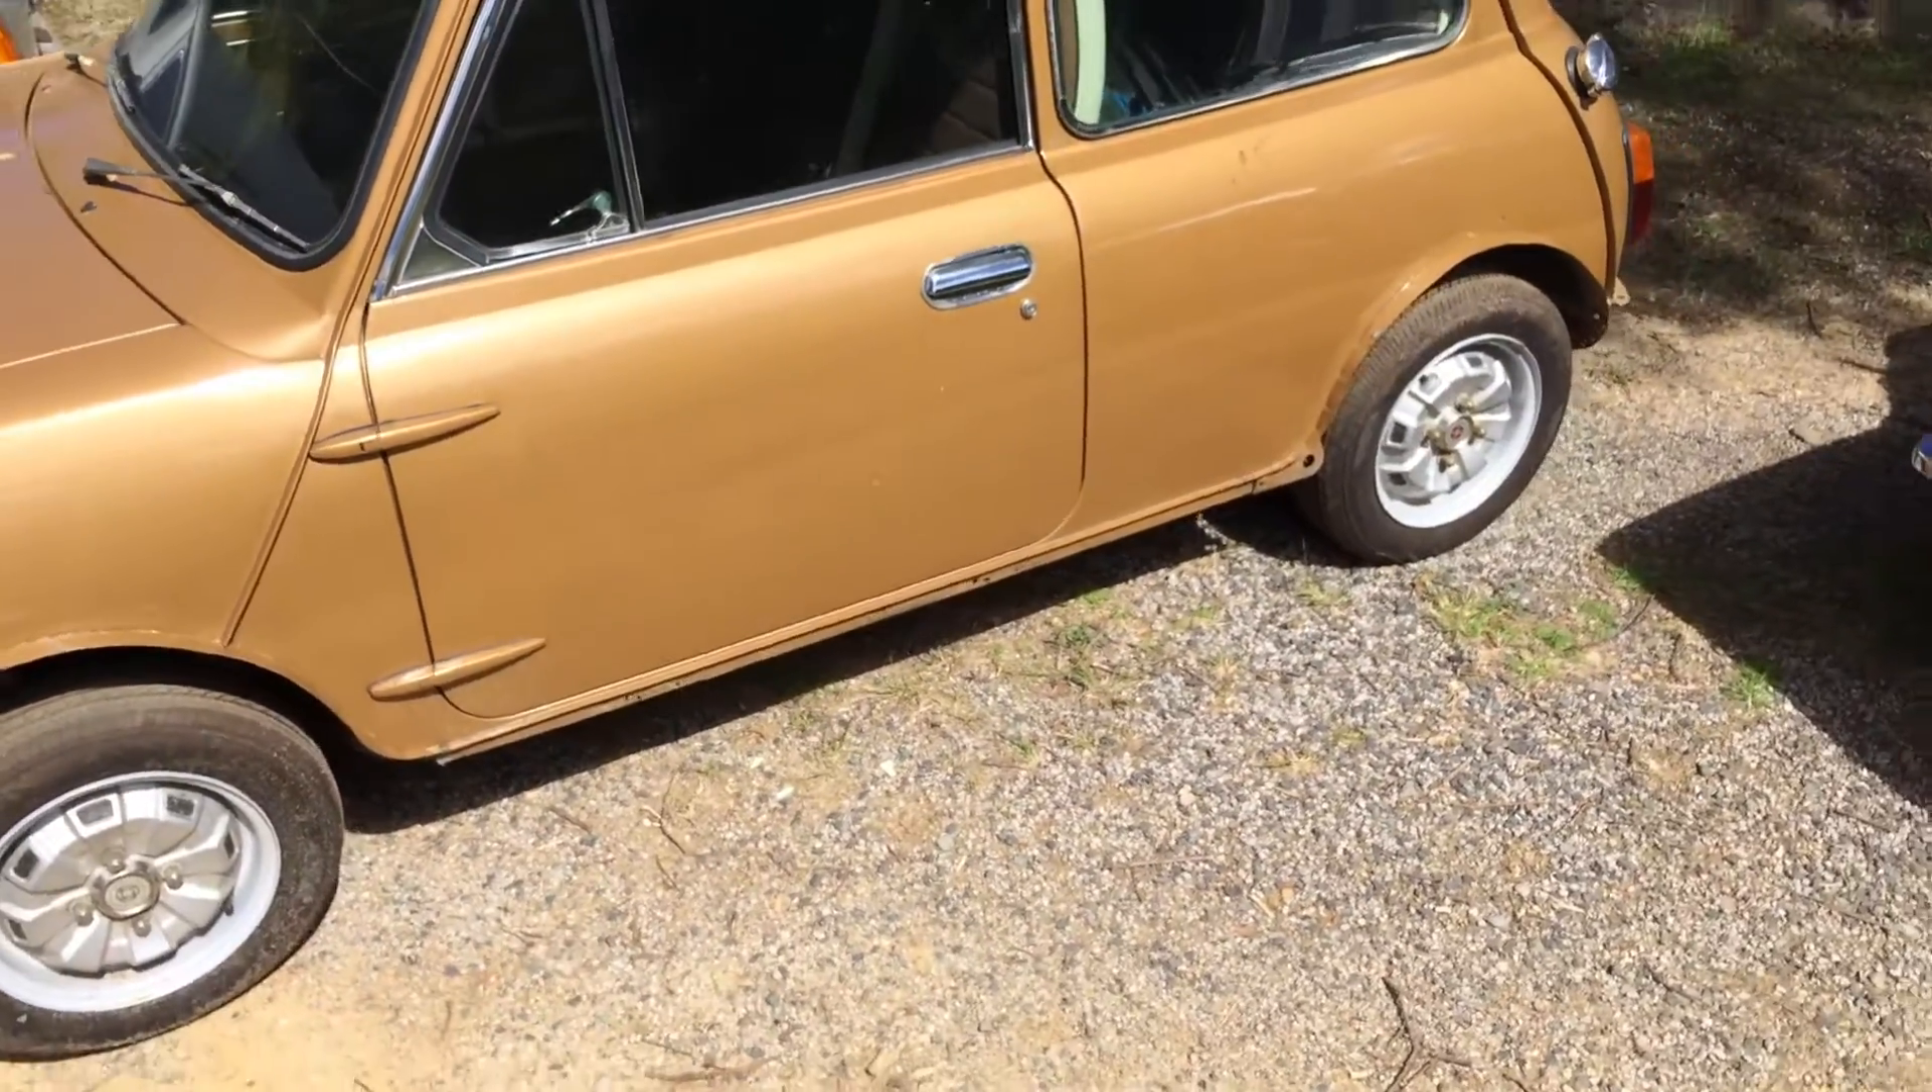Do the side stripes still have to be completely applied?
Yes.